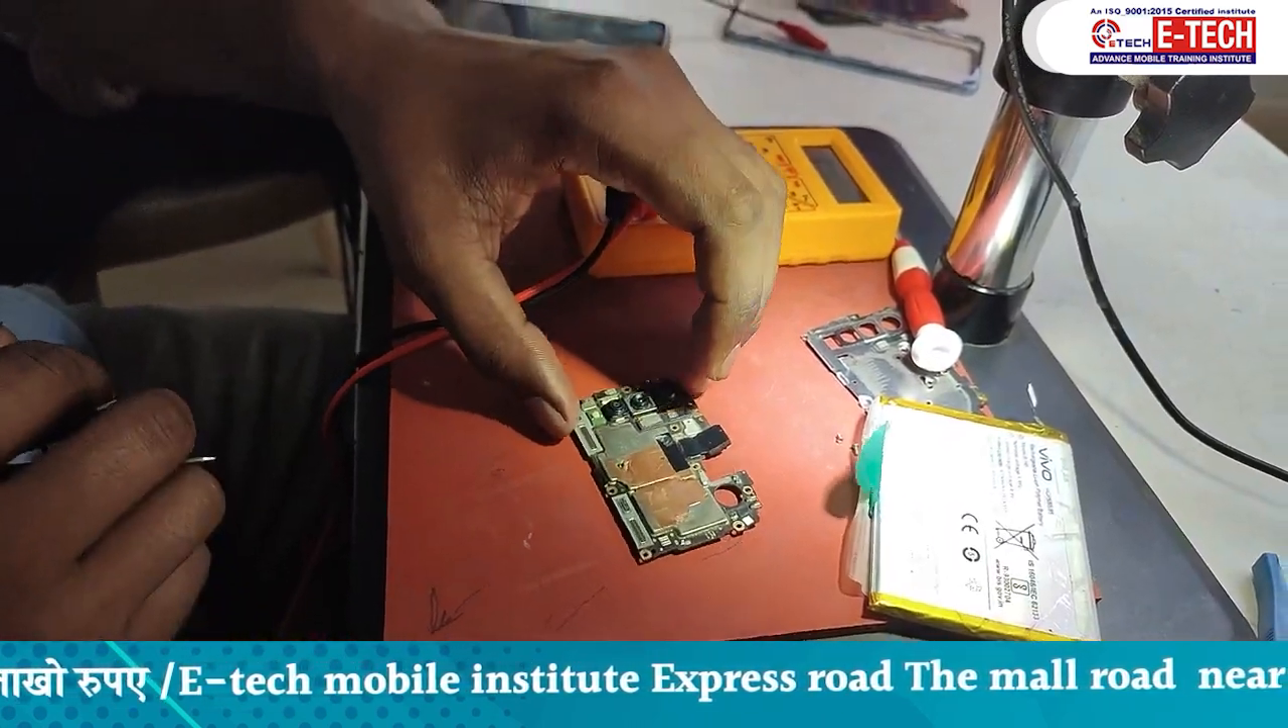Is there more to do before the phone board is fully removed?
No.